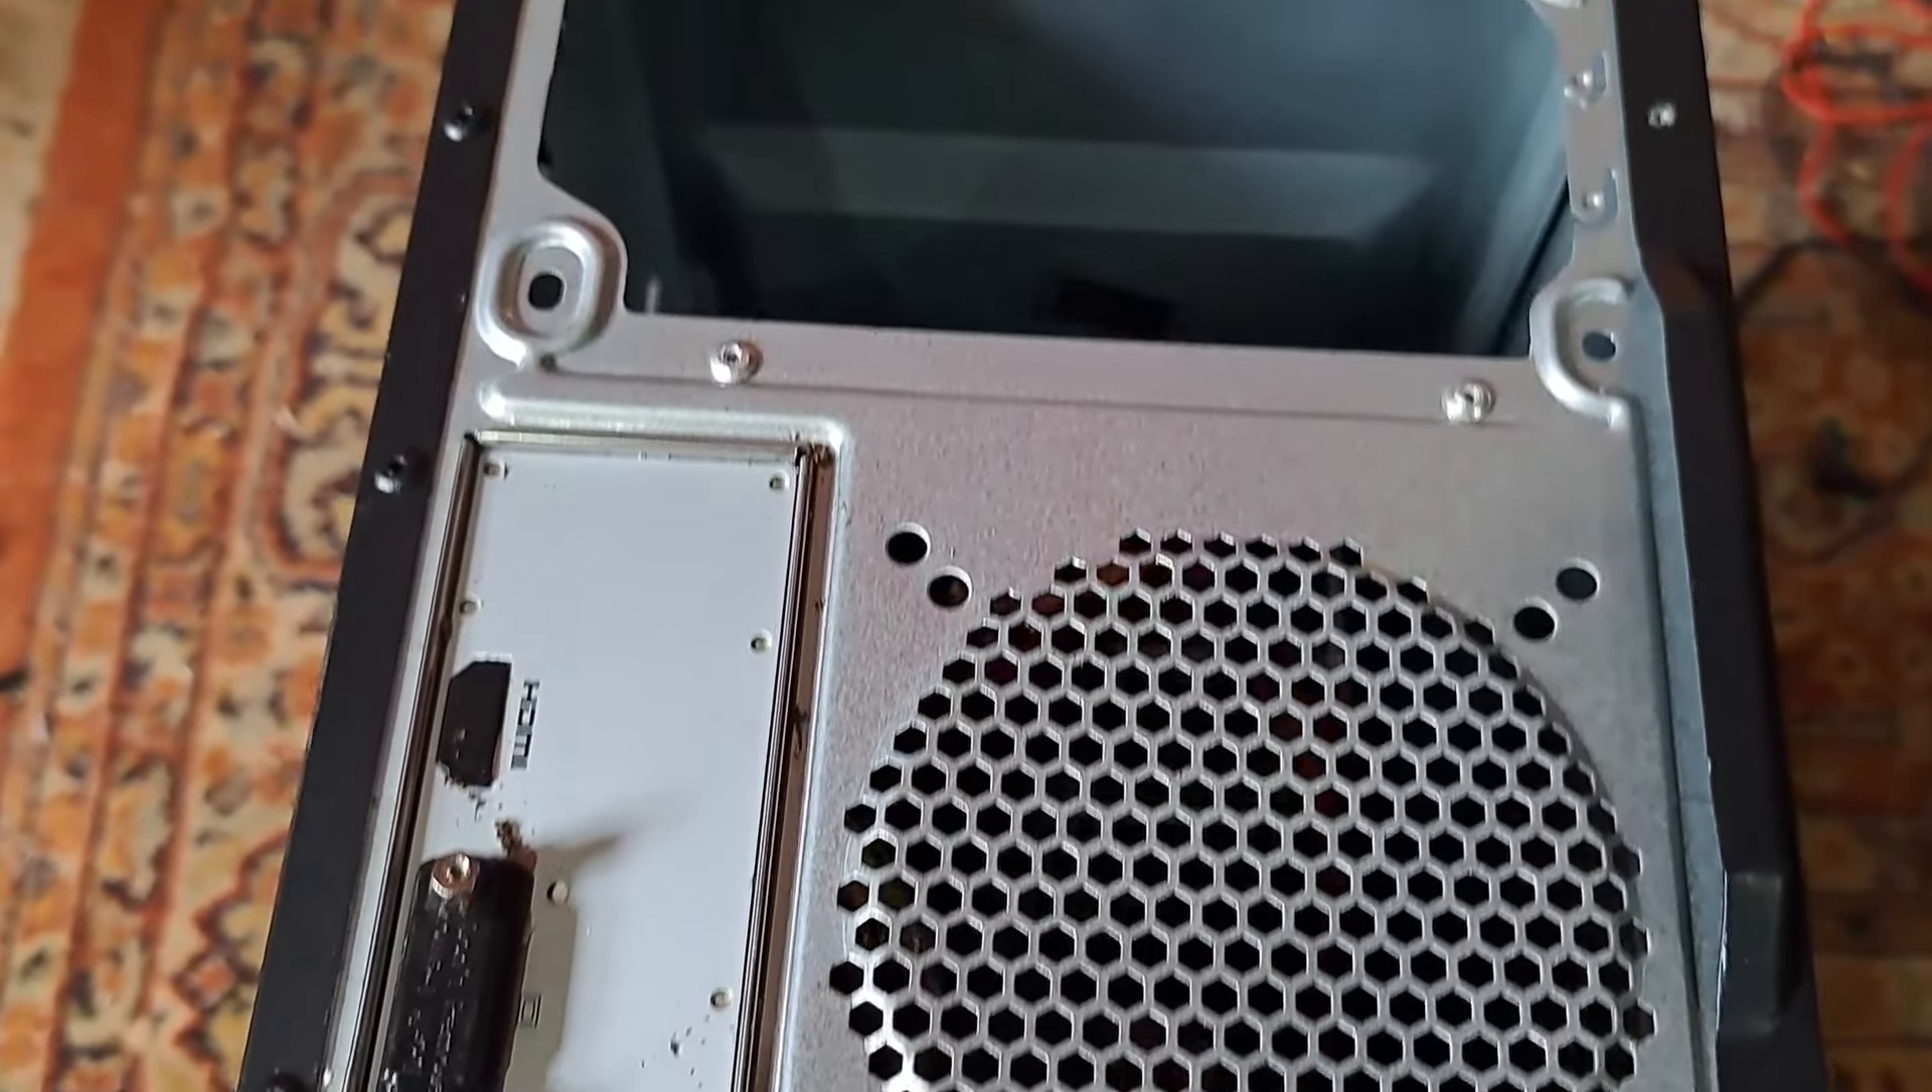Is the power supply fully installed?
No.